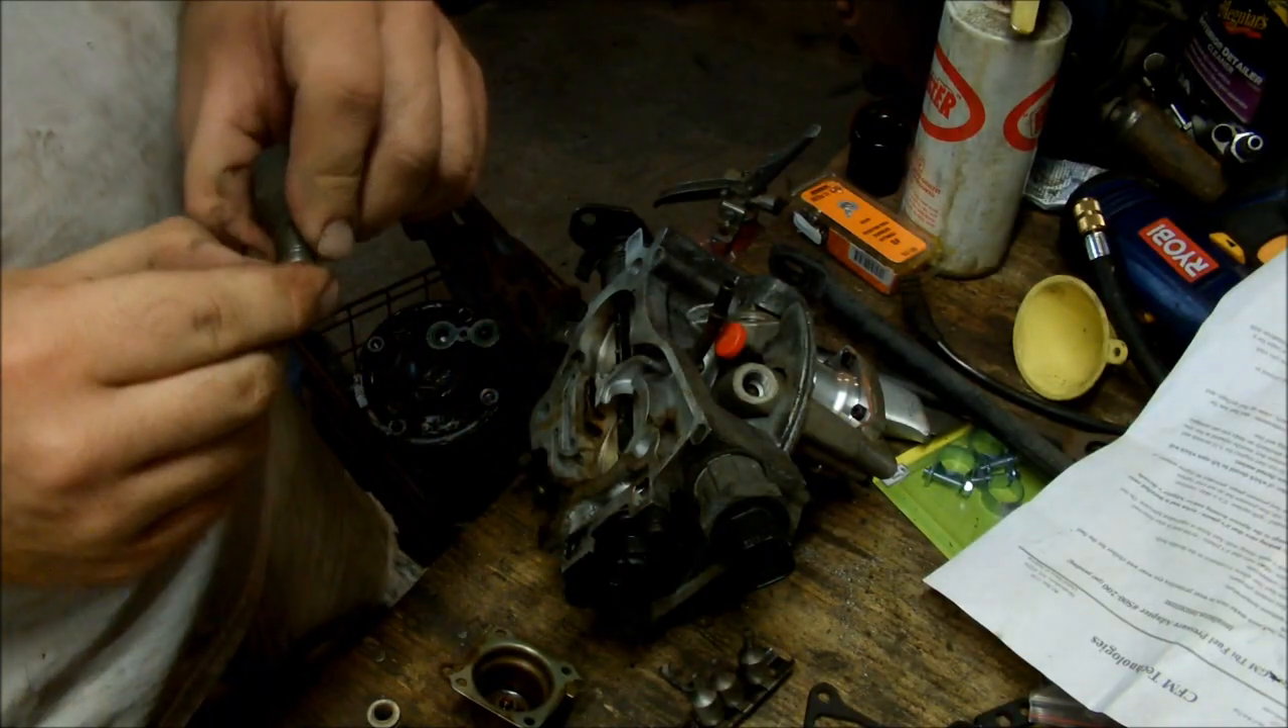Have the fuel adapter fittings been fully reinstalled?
No.